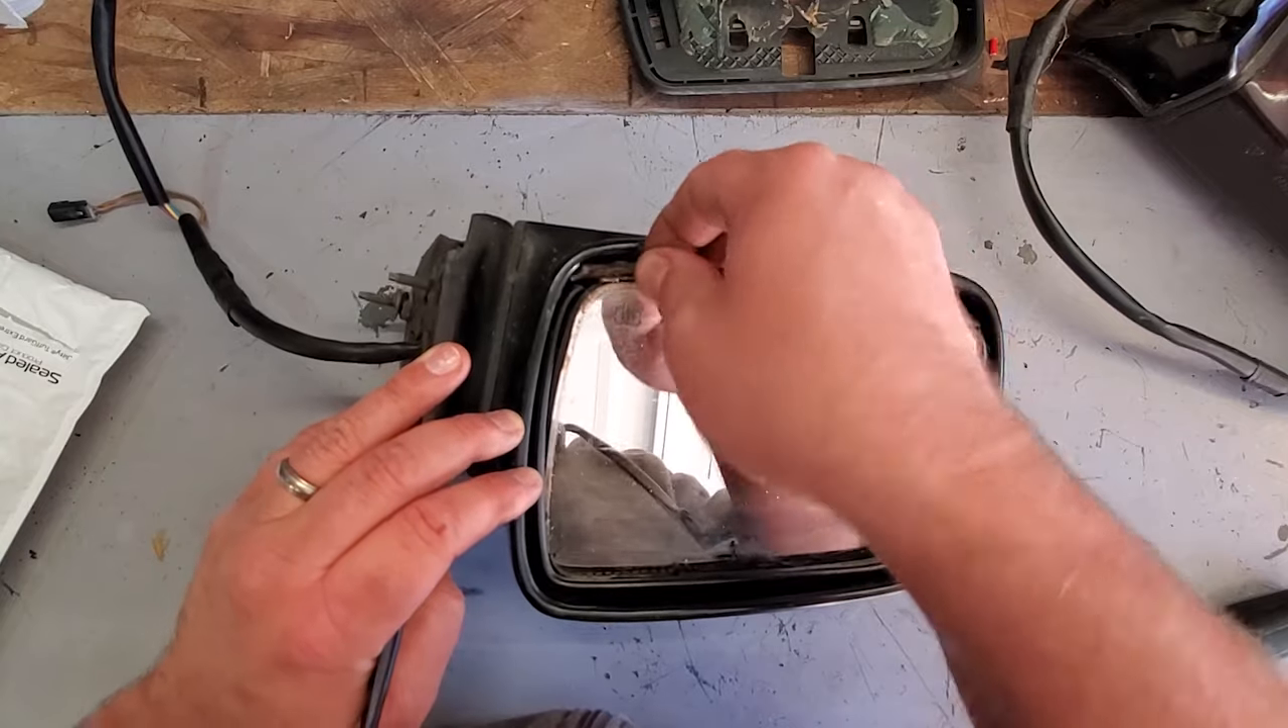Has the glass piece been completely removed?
No.